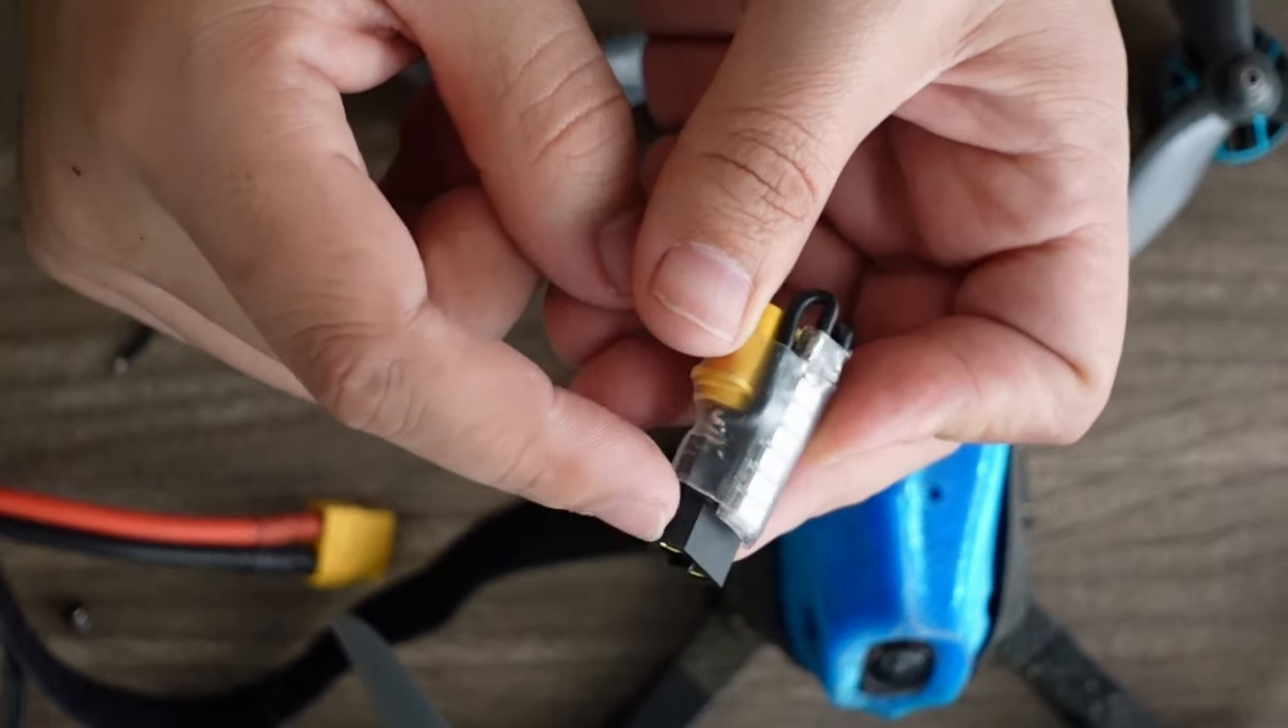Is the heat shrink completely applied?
Yes.